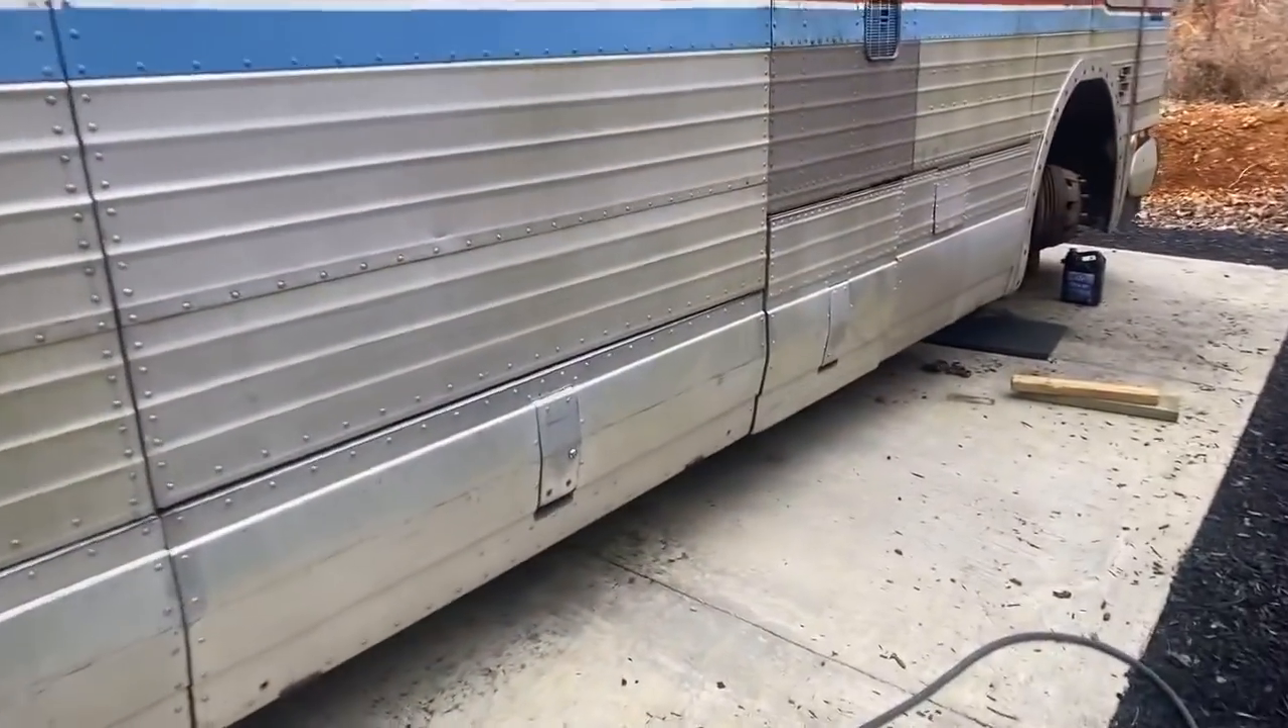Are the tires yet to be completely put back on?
Yes.